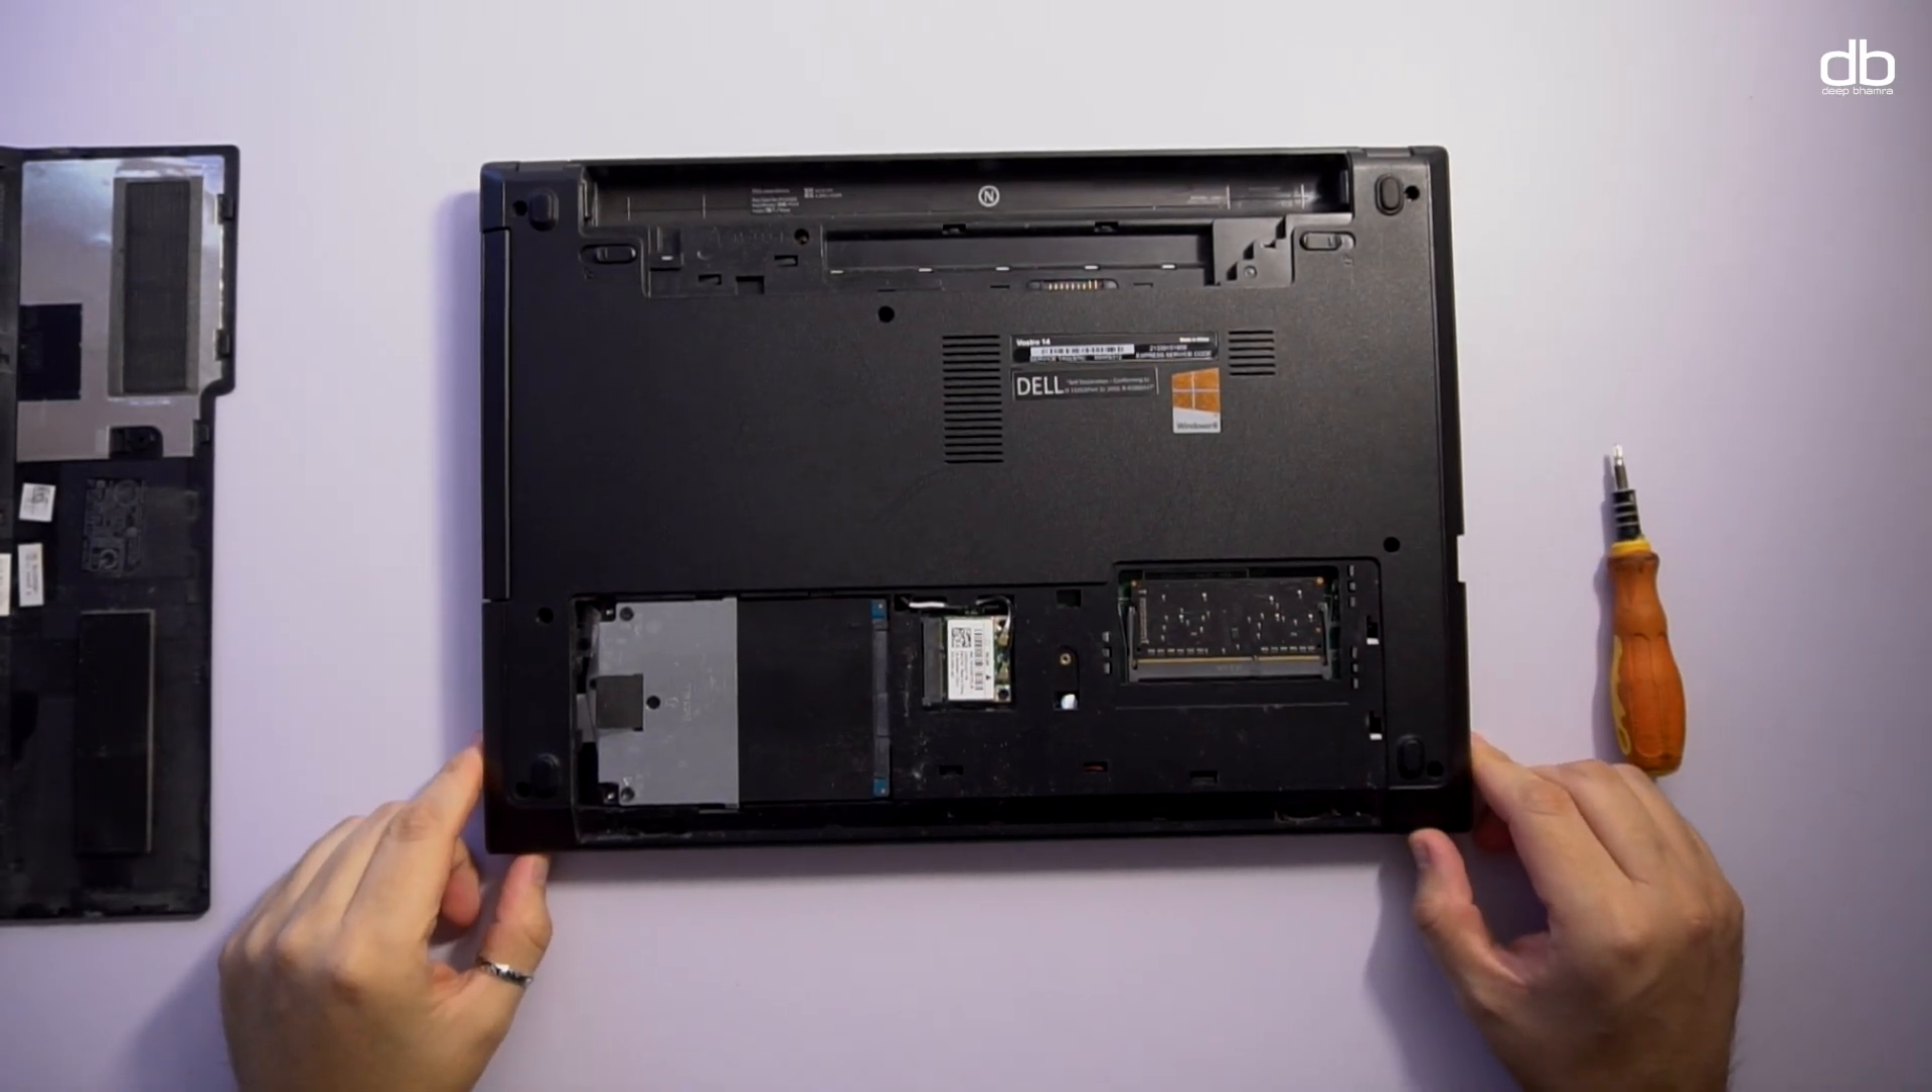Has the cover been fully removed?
Yes.